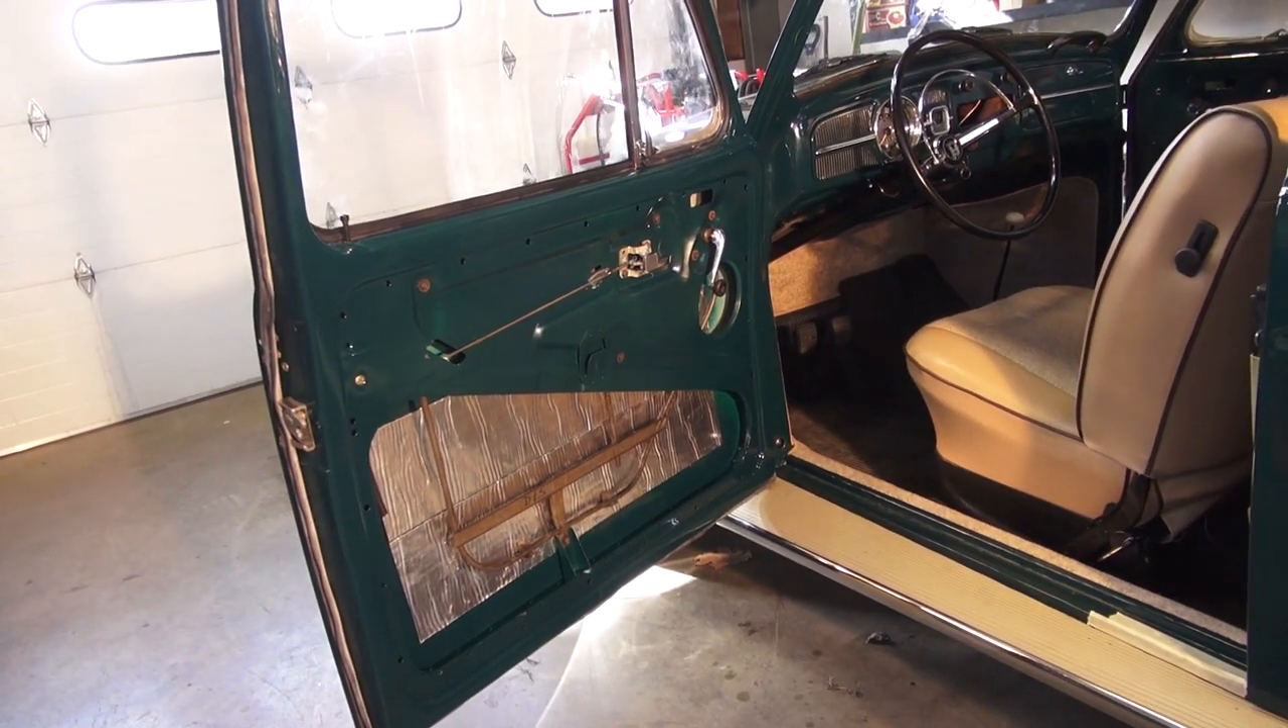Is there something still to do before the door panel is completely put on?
Yes.